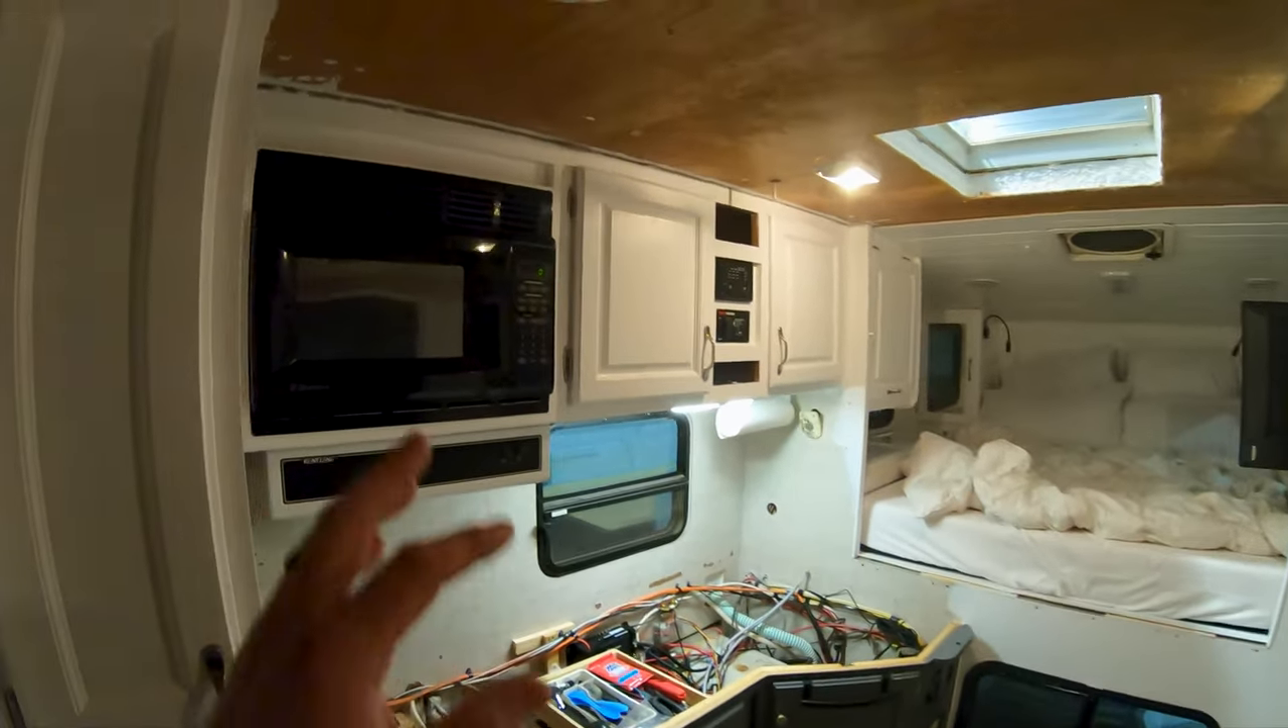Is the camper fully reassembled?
No.